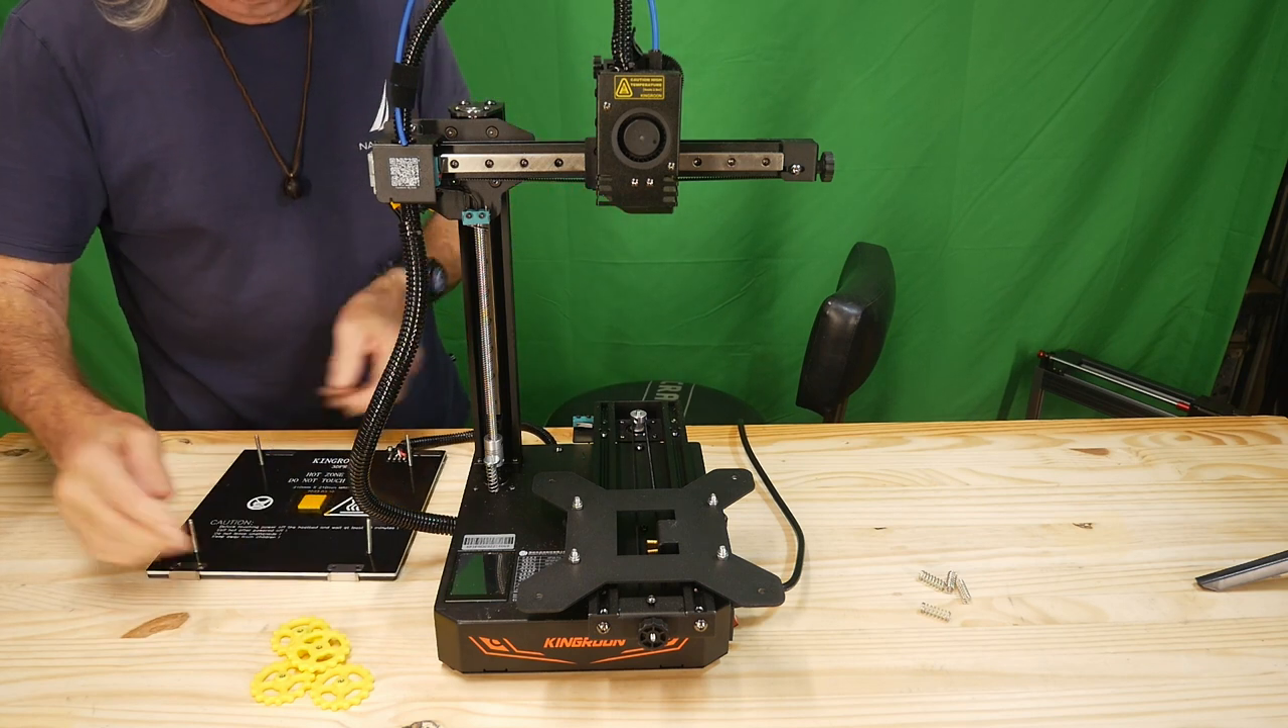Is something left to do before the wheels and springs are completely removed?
No.